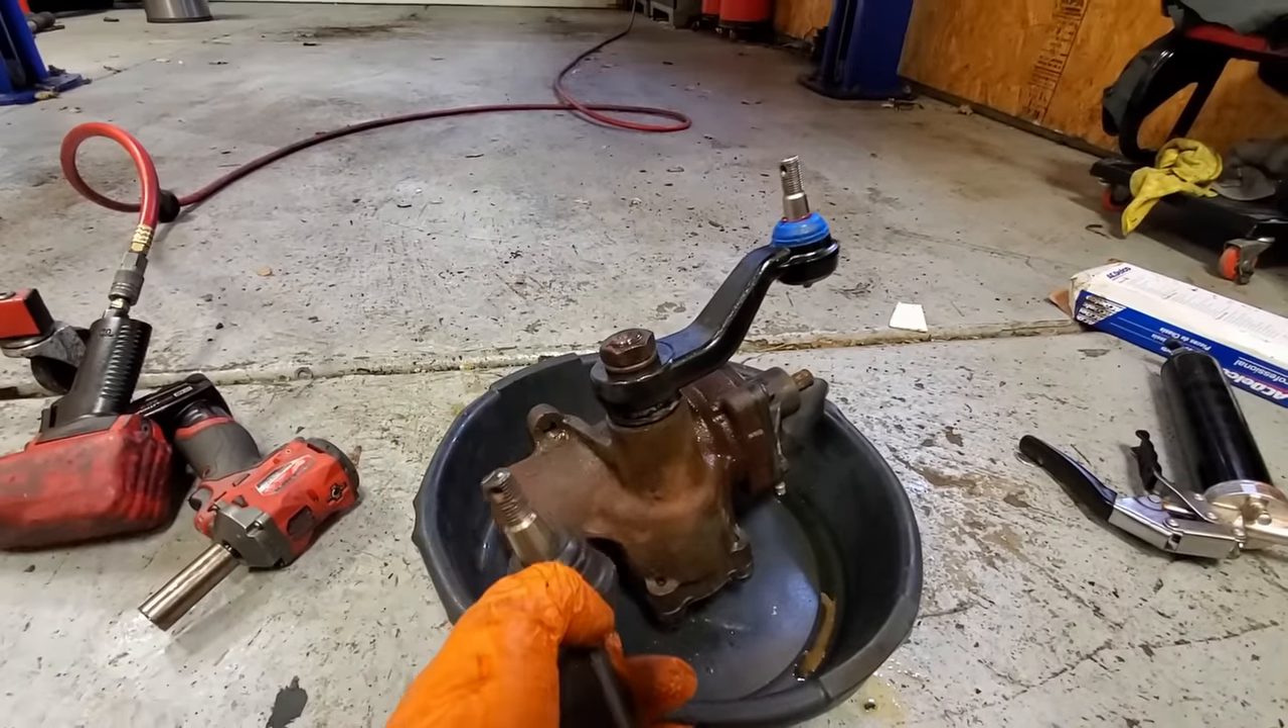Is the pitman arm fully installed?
Yes.